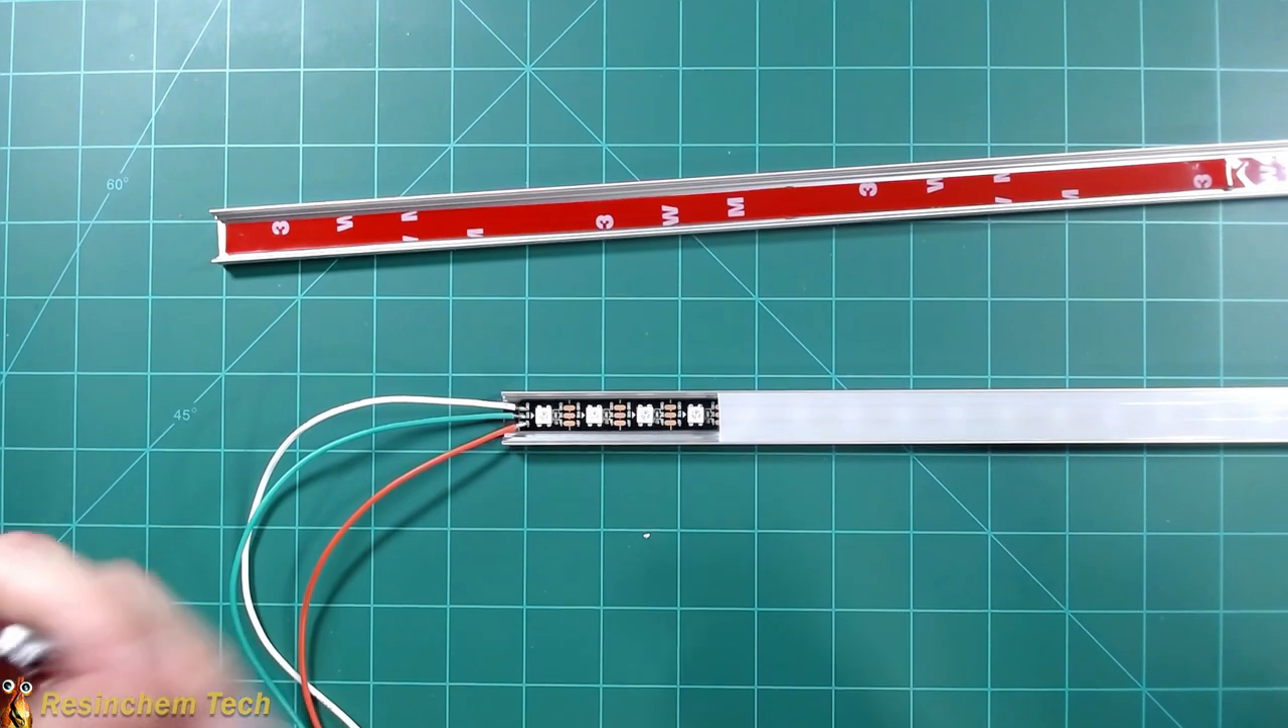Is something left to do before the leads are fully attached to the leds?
No.